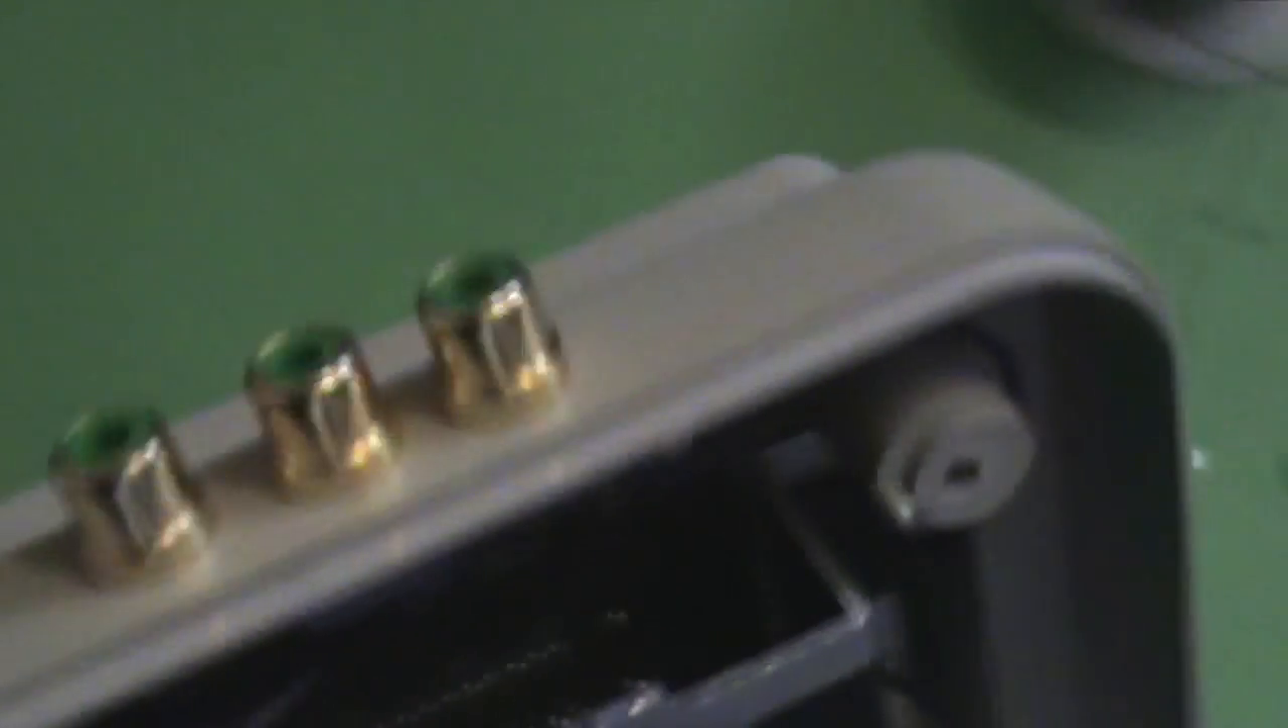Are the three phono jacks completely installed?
Yes.